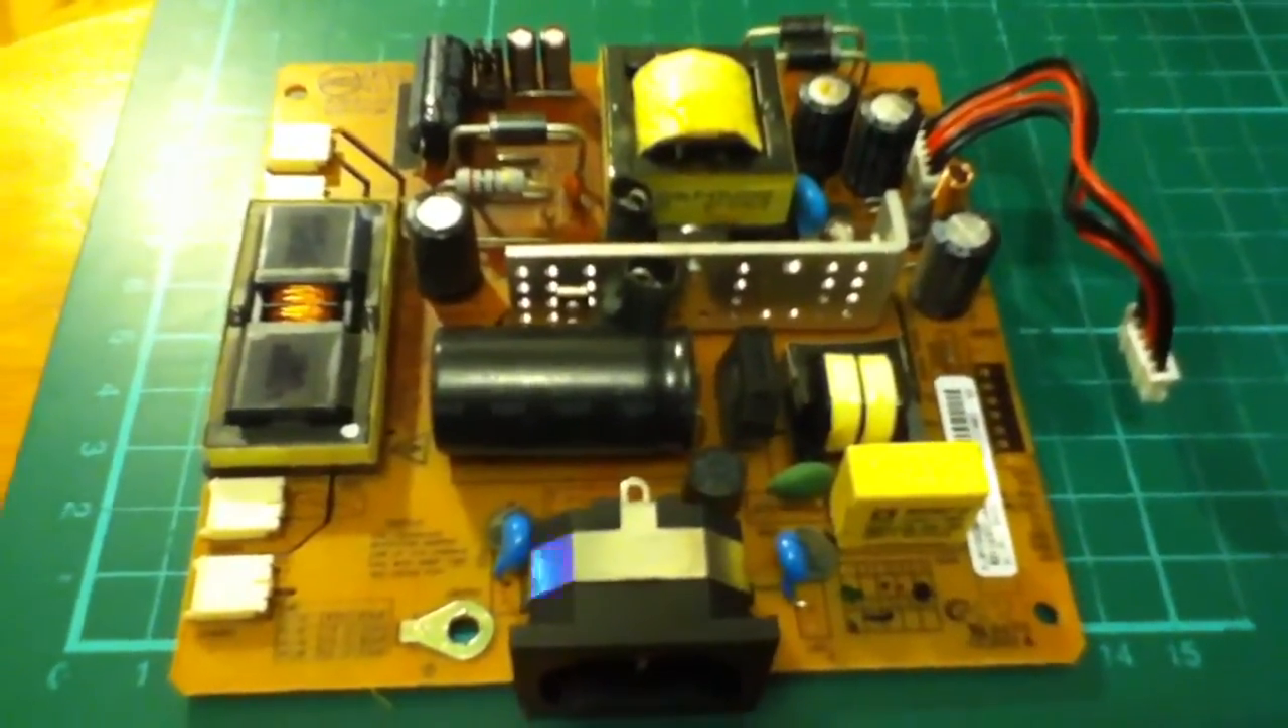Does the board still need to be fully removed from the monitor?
No.